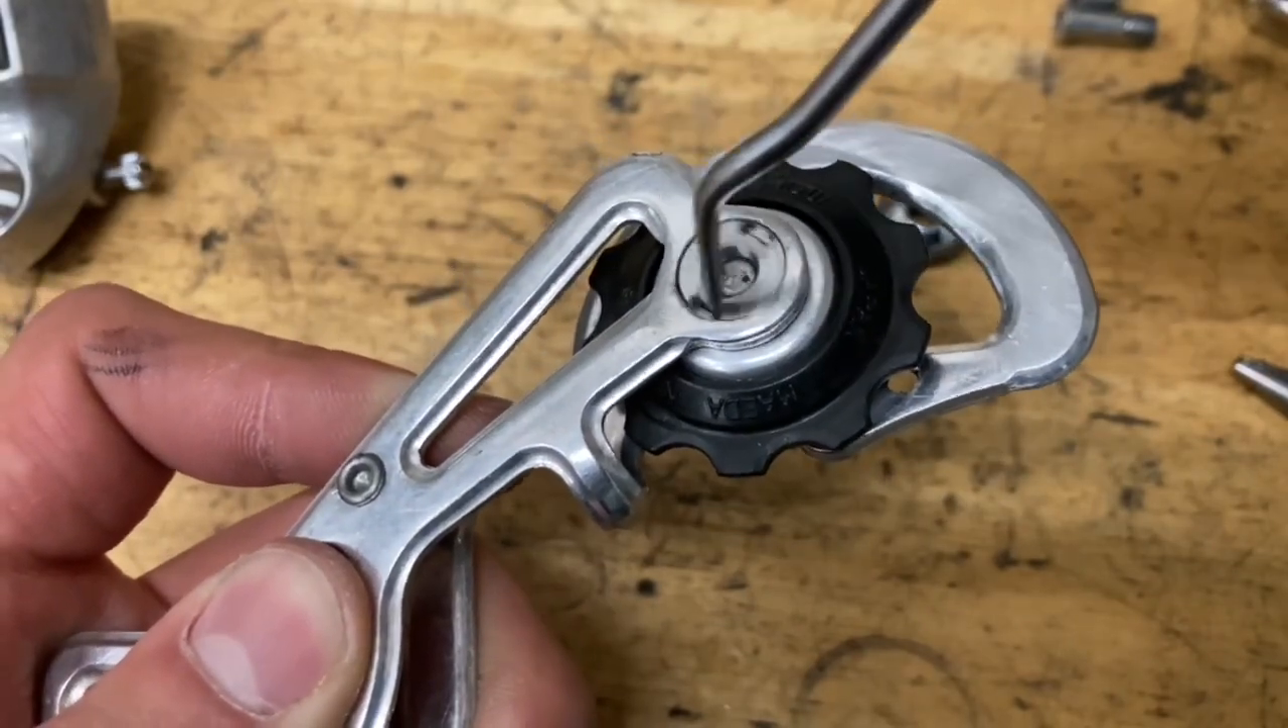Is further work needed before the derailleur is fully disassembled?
Yes.